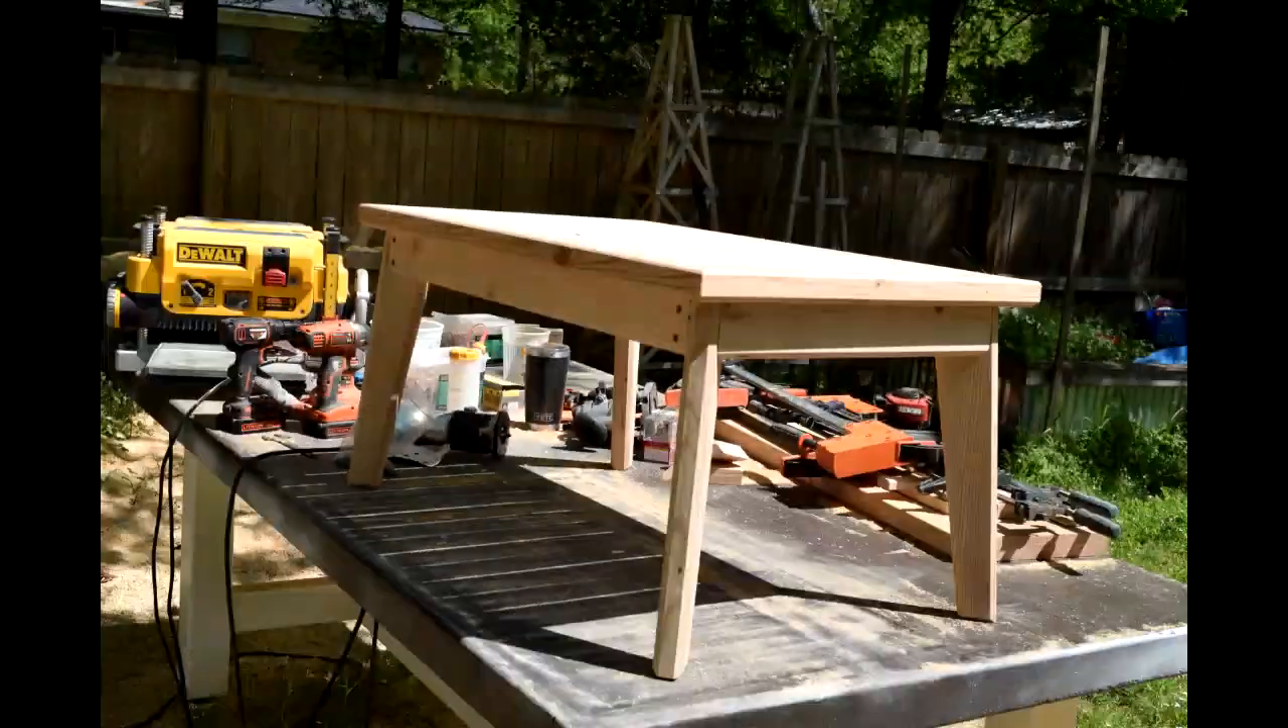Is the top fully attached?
Yes.